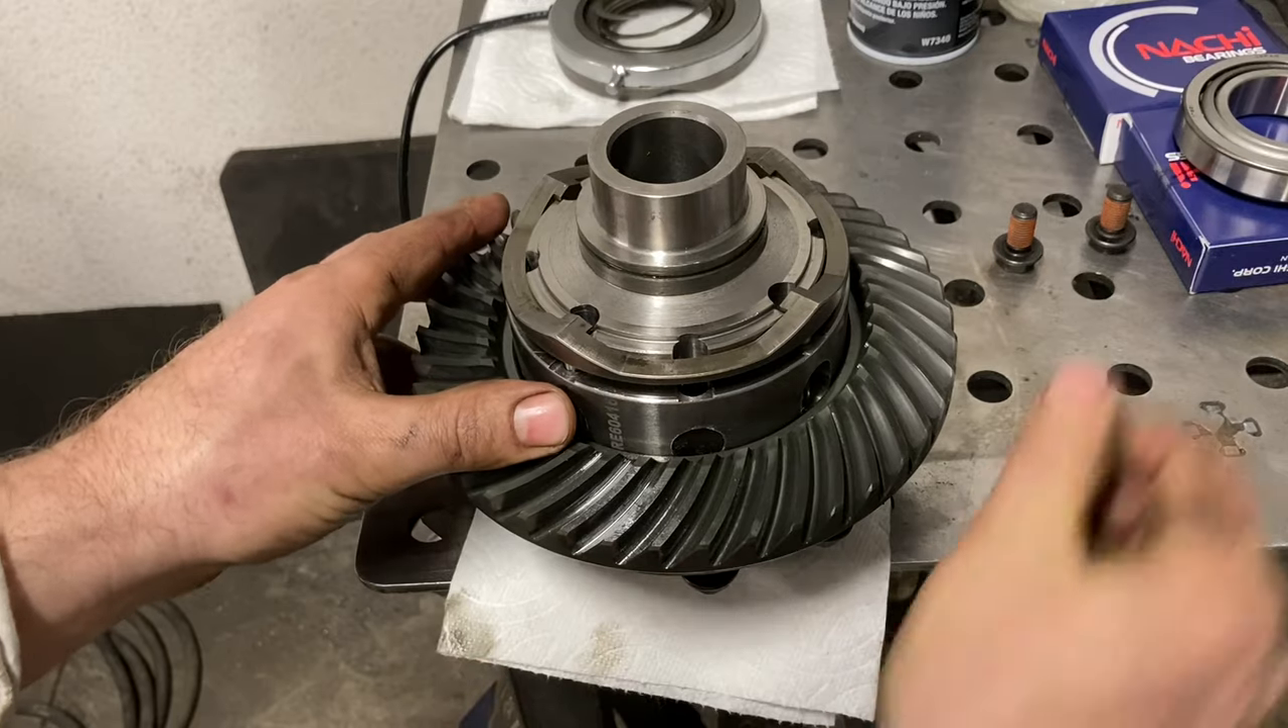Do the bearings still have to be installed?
Yes.